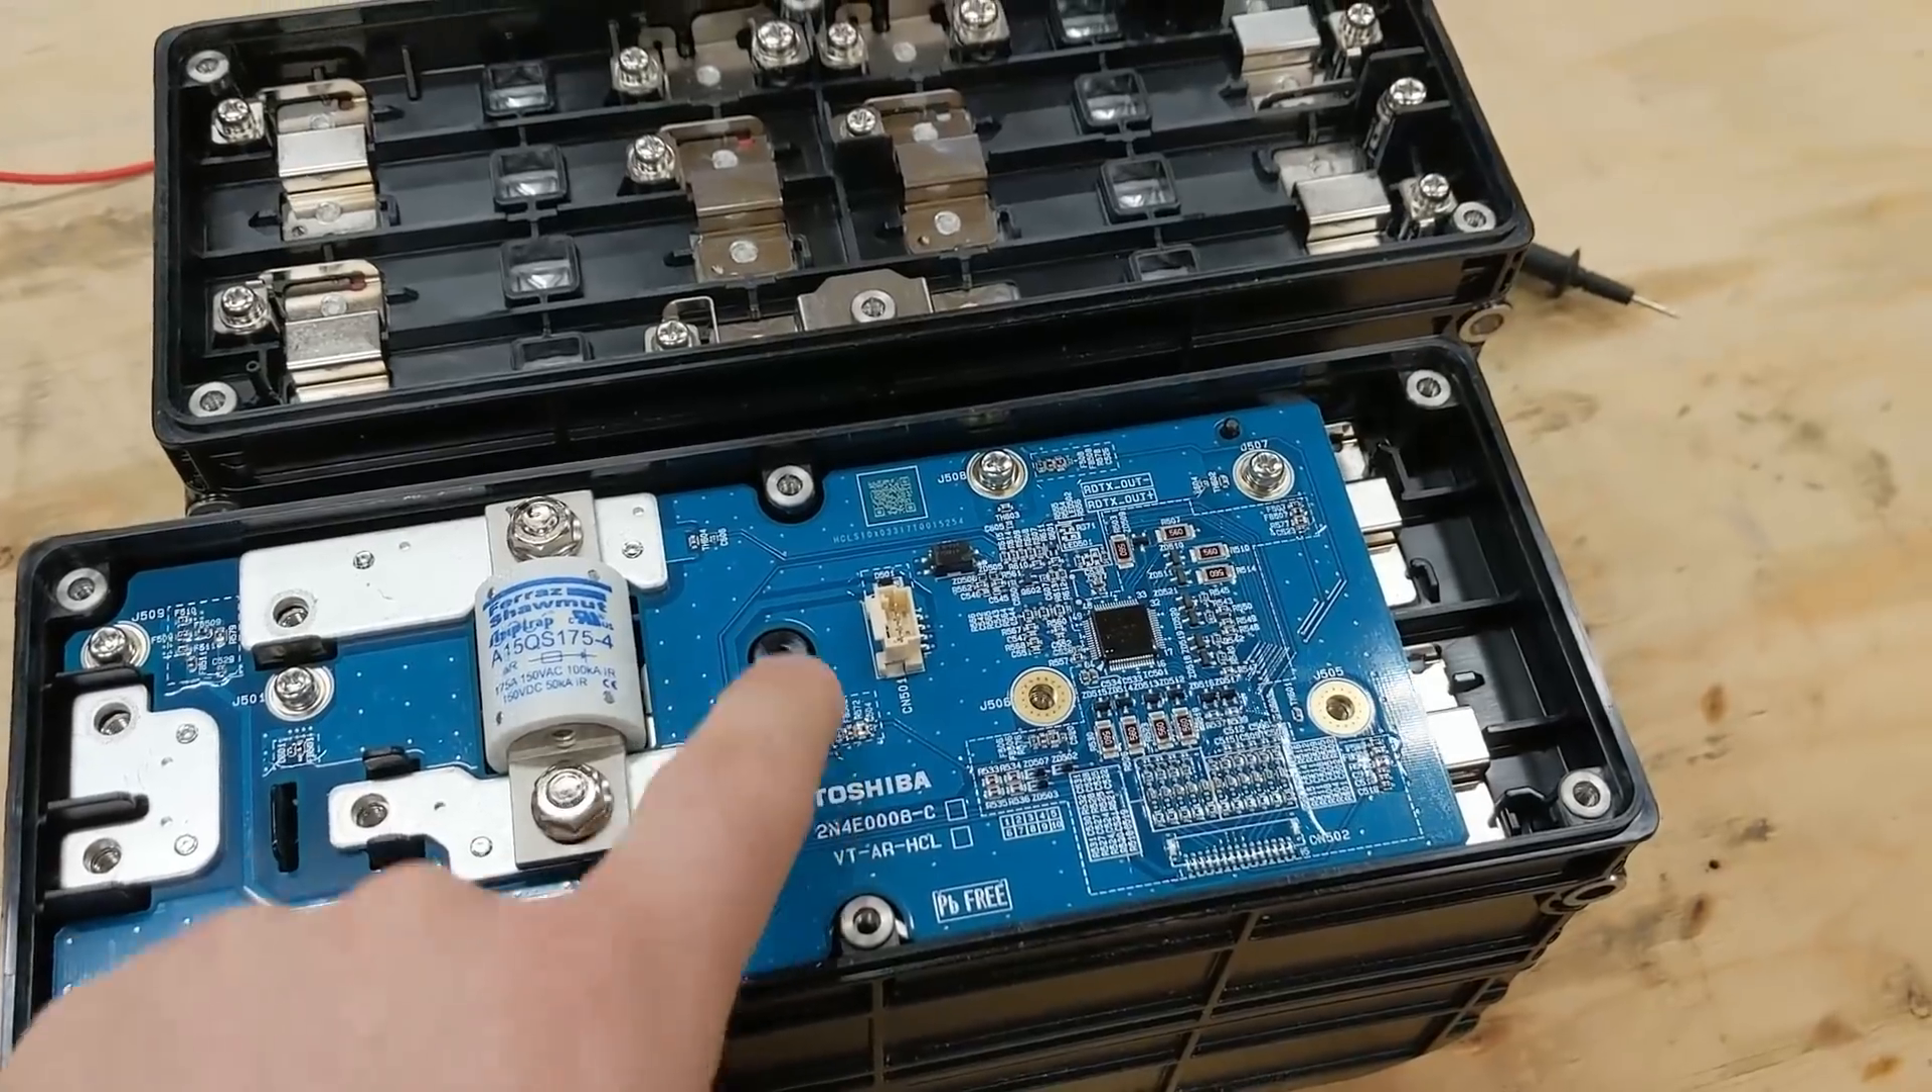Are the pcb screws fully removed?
No.